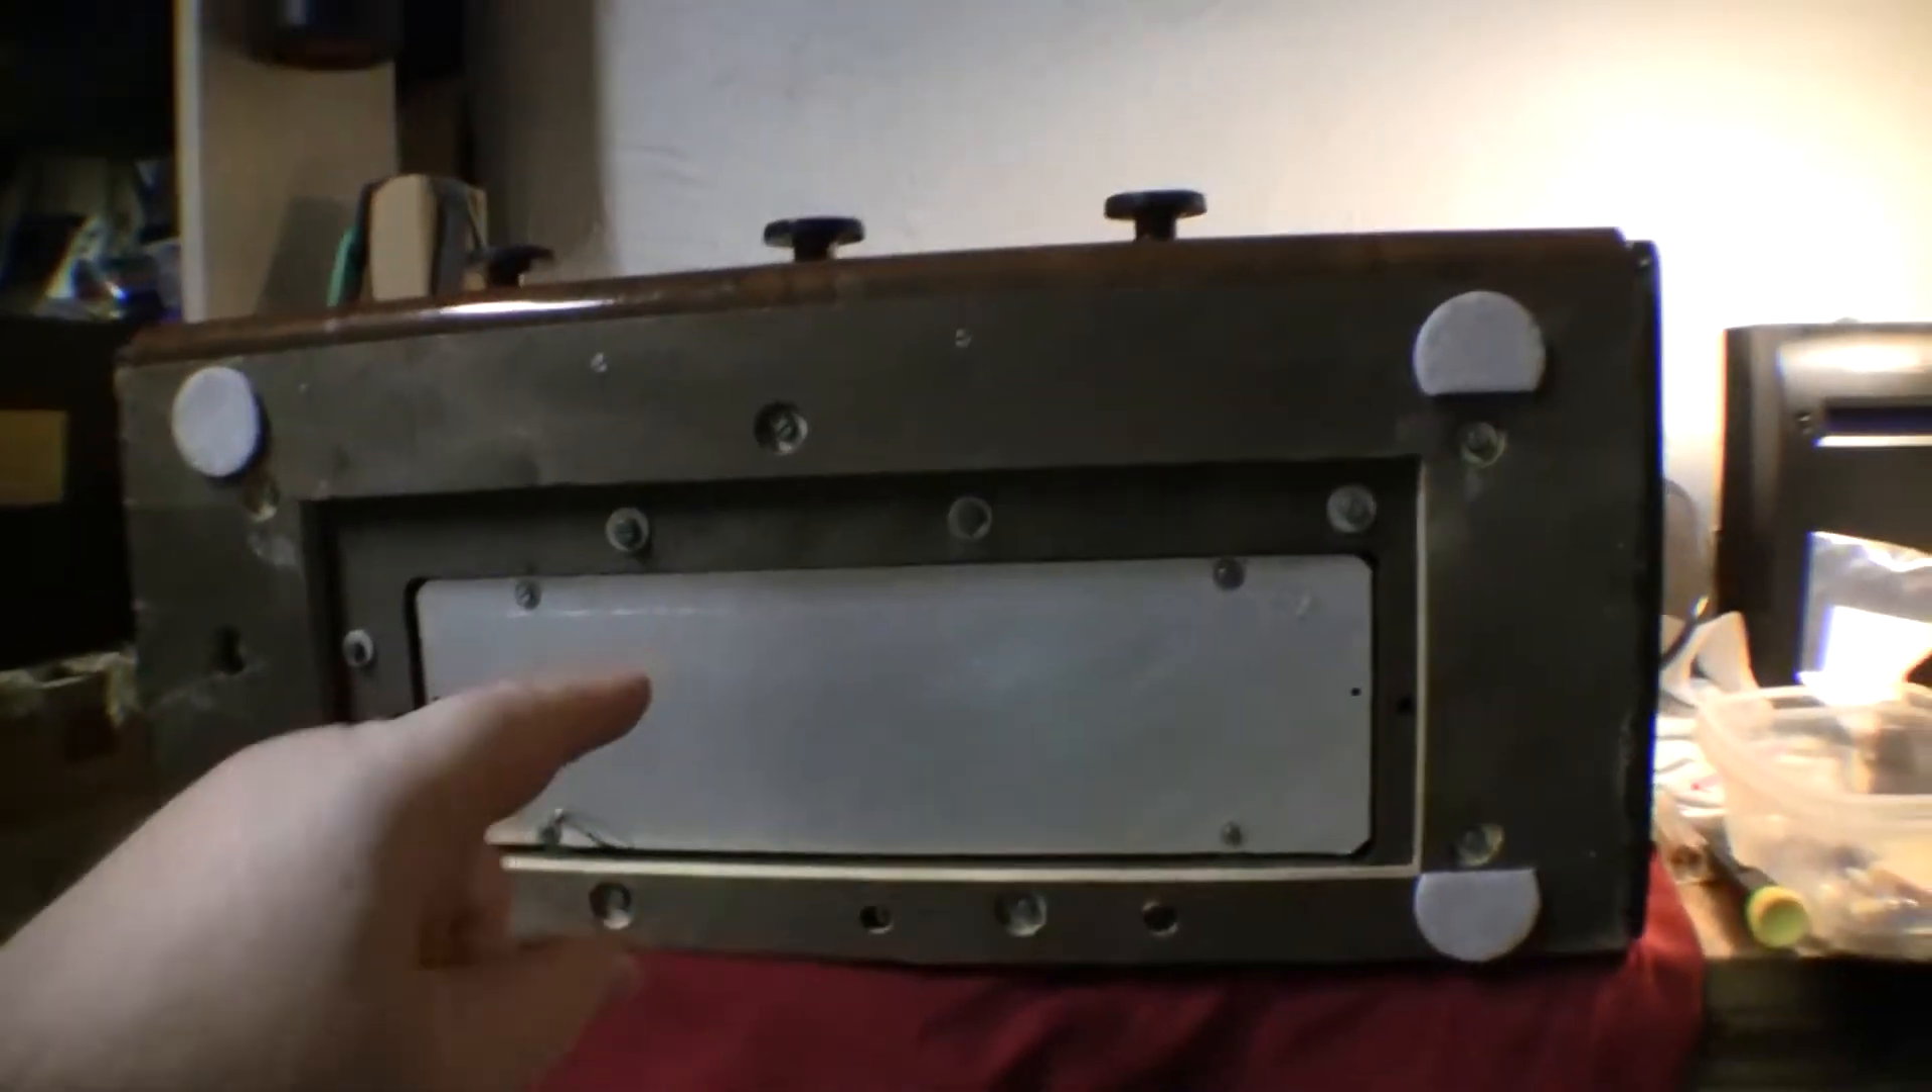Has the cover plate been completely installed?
Yes.